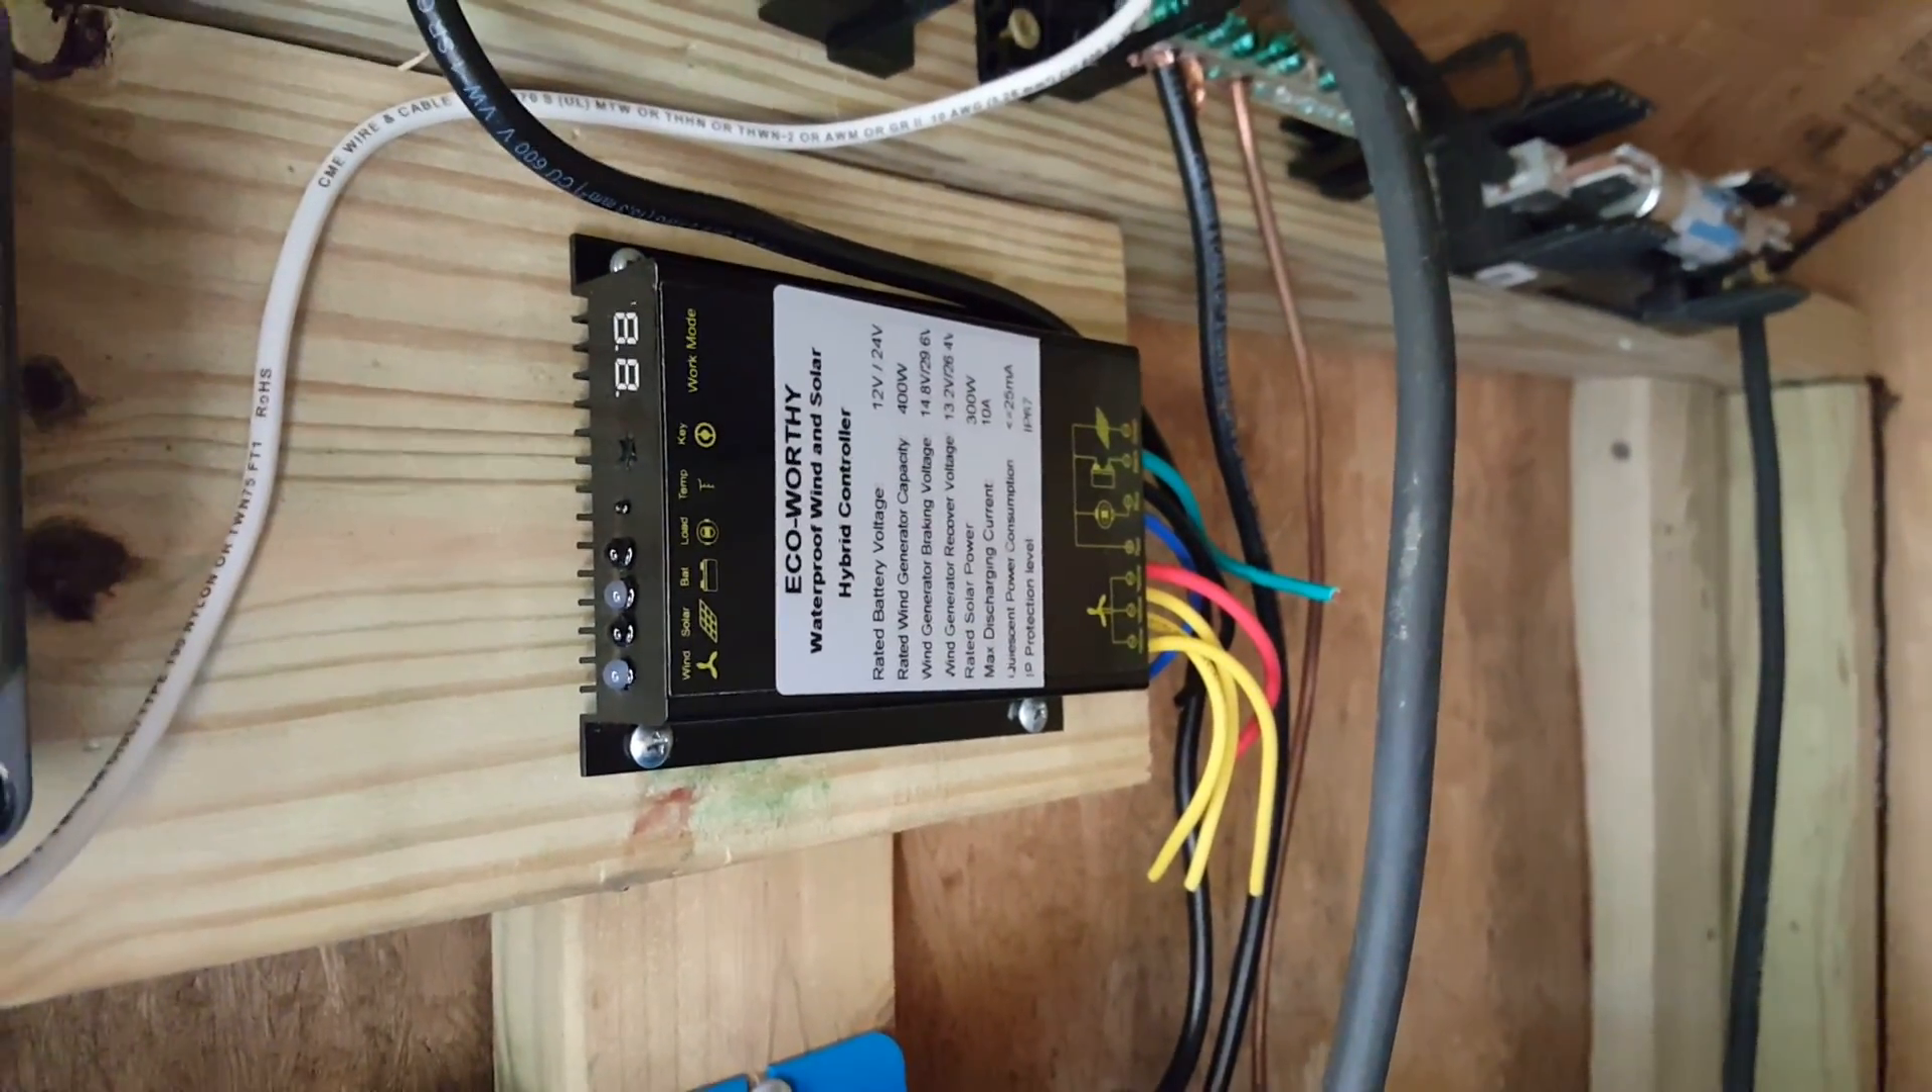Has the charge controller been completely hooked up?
No.